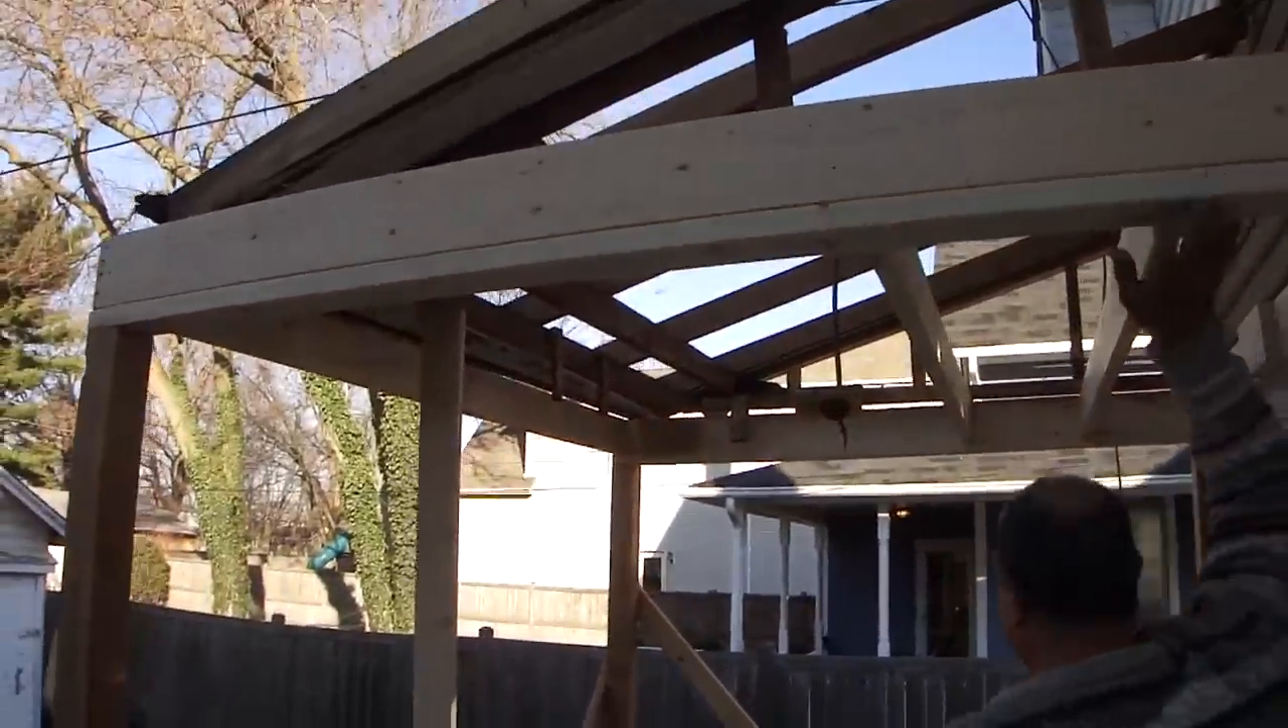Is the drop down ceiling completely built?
No.